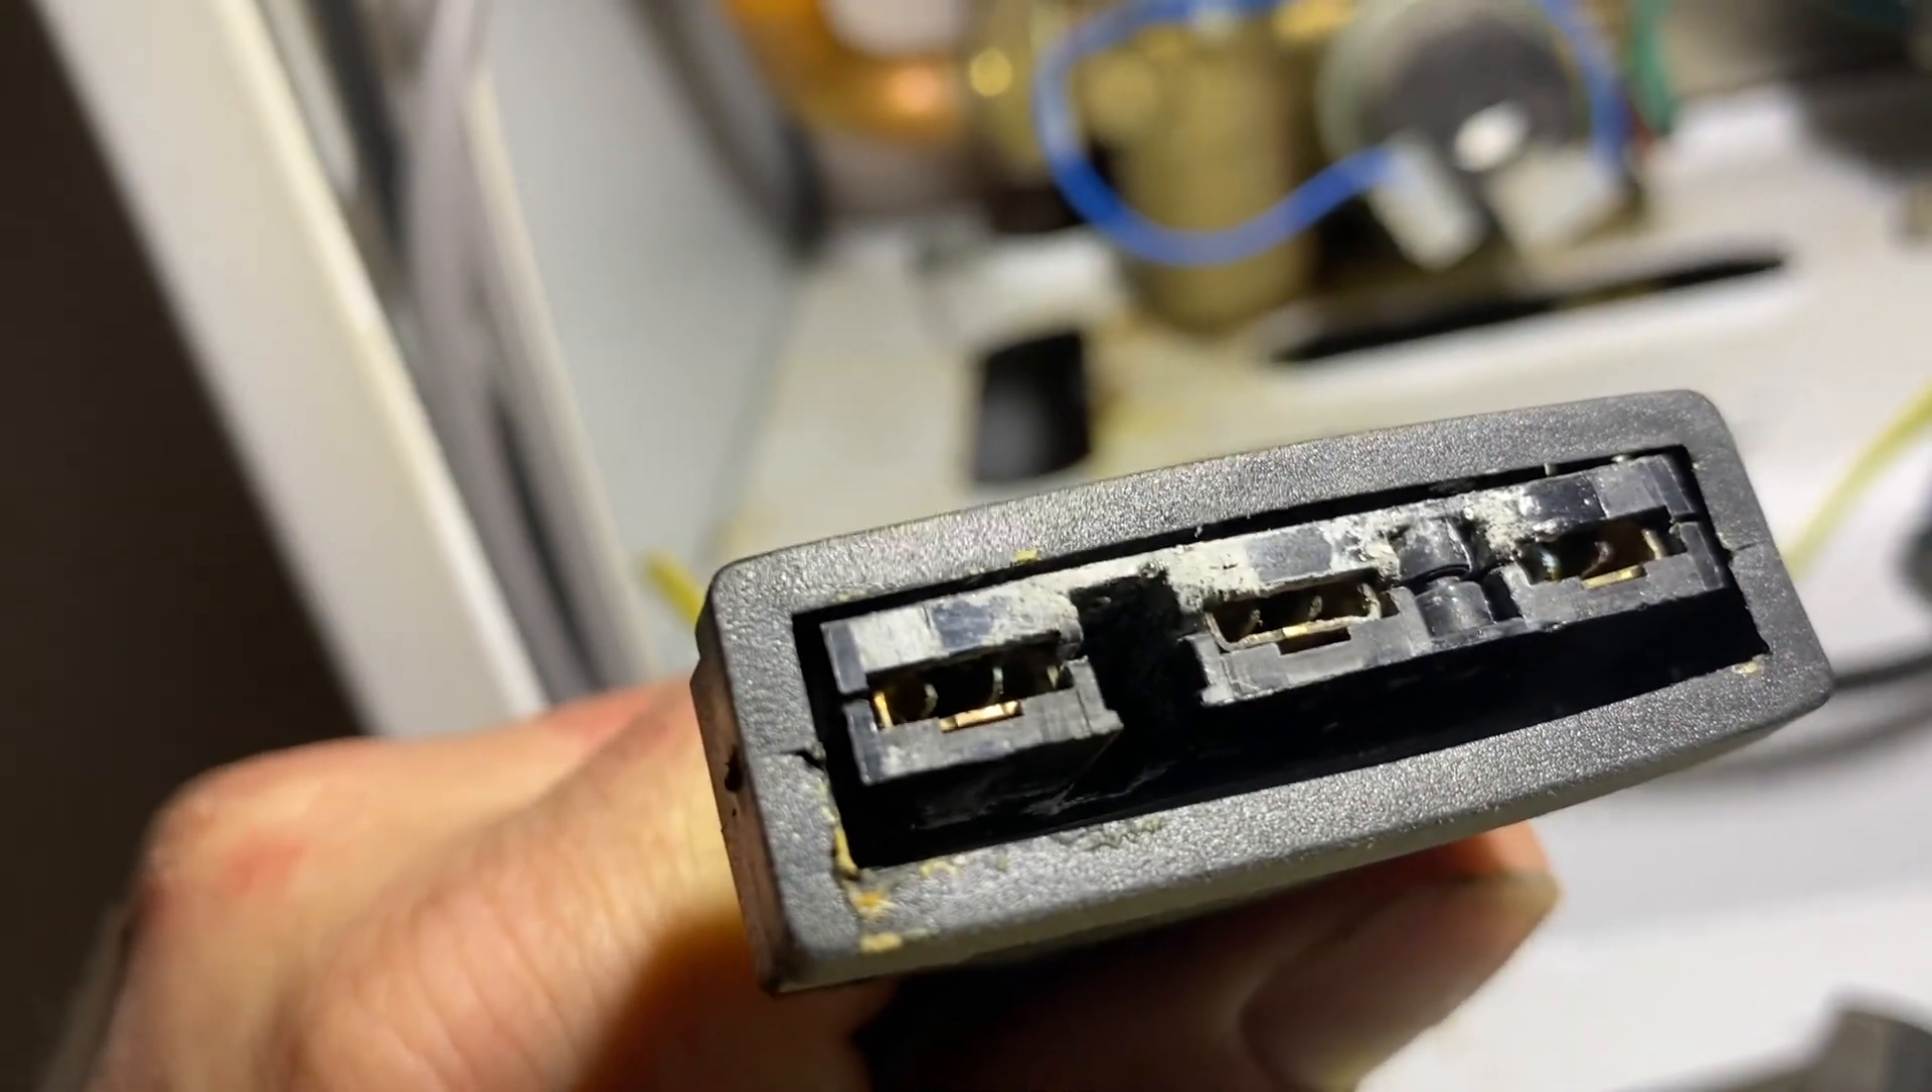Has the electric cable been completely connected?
No.